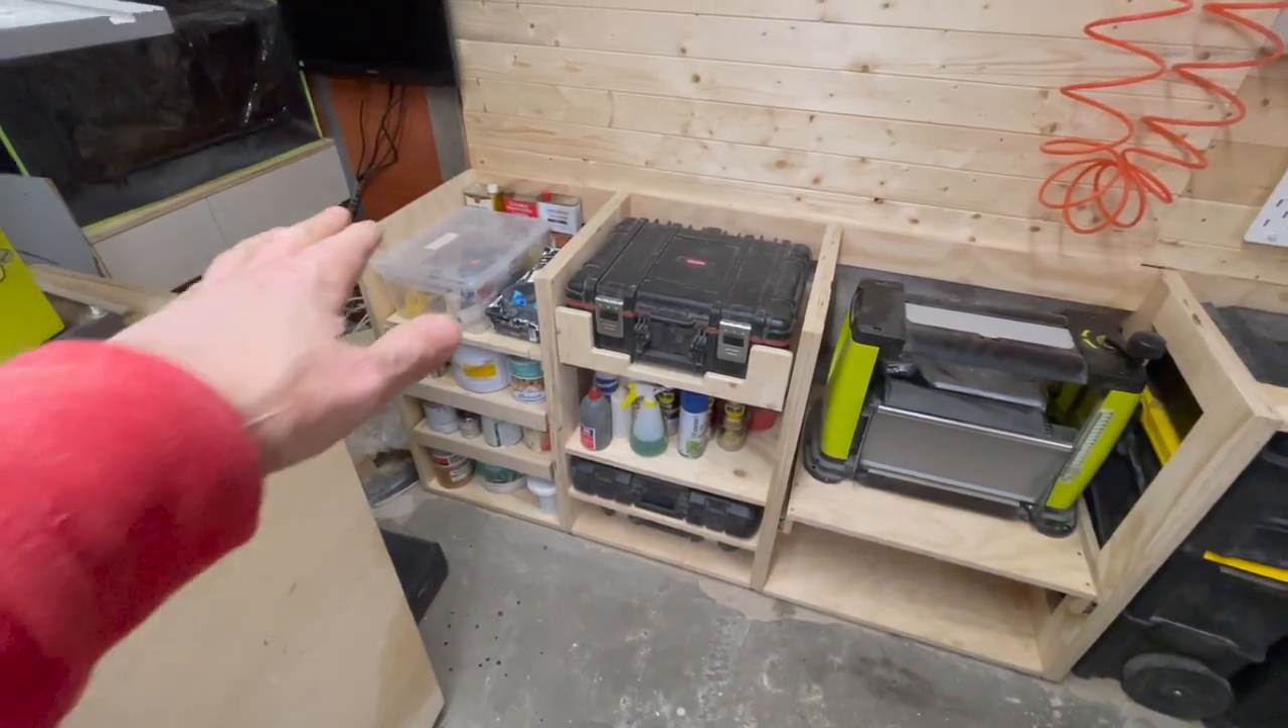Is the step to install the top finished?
No.